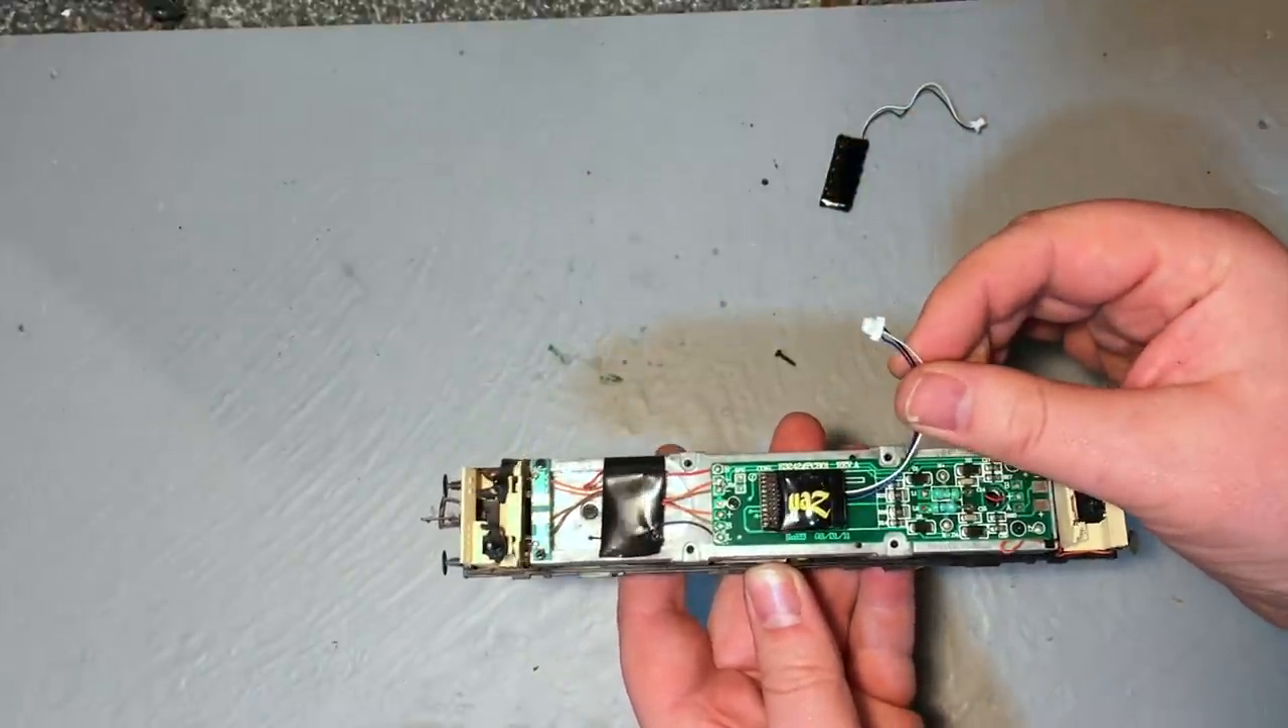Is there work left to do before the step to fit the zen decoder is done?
No.